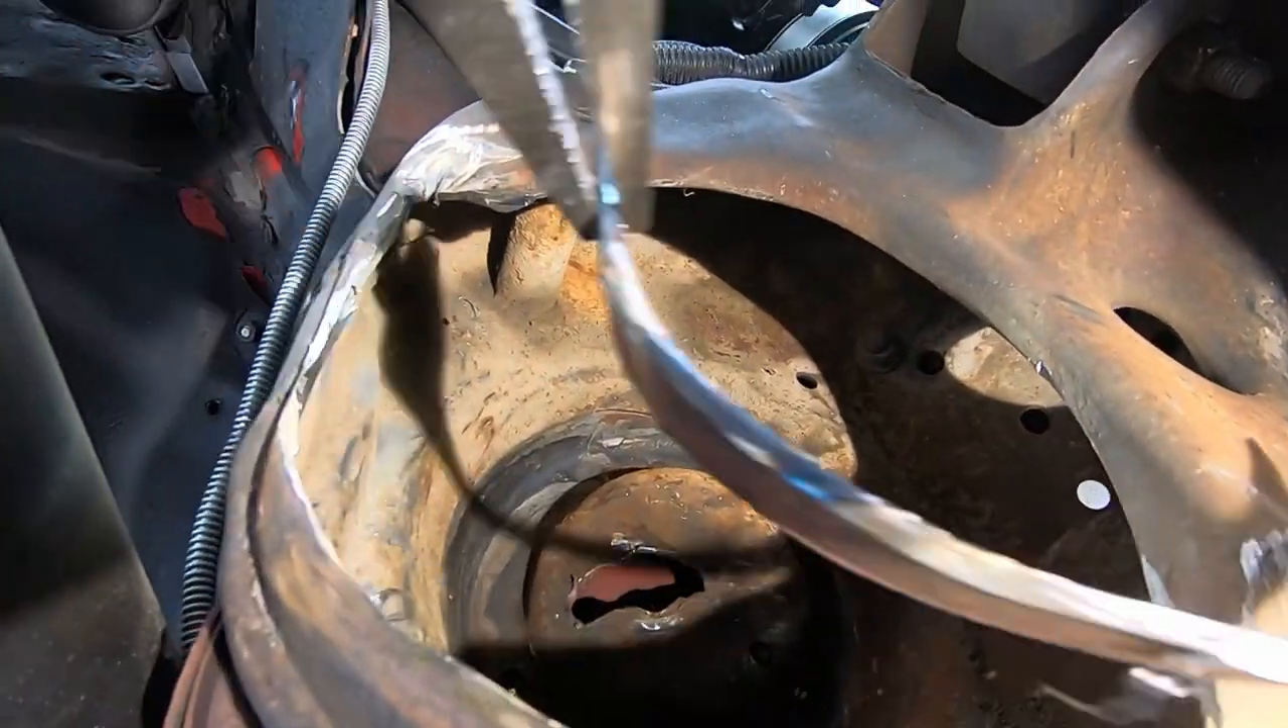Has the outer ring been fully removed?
No.